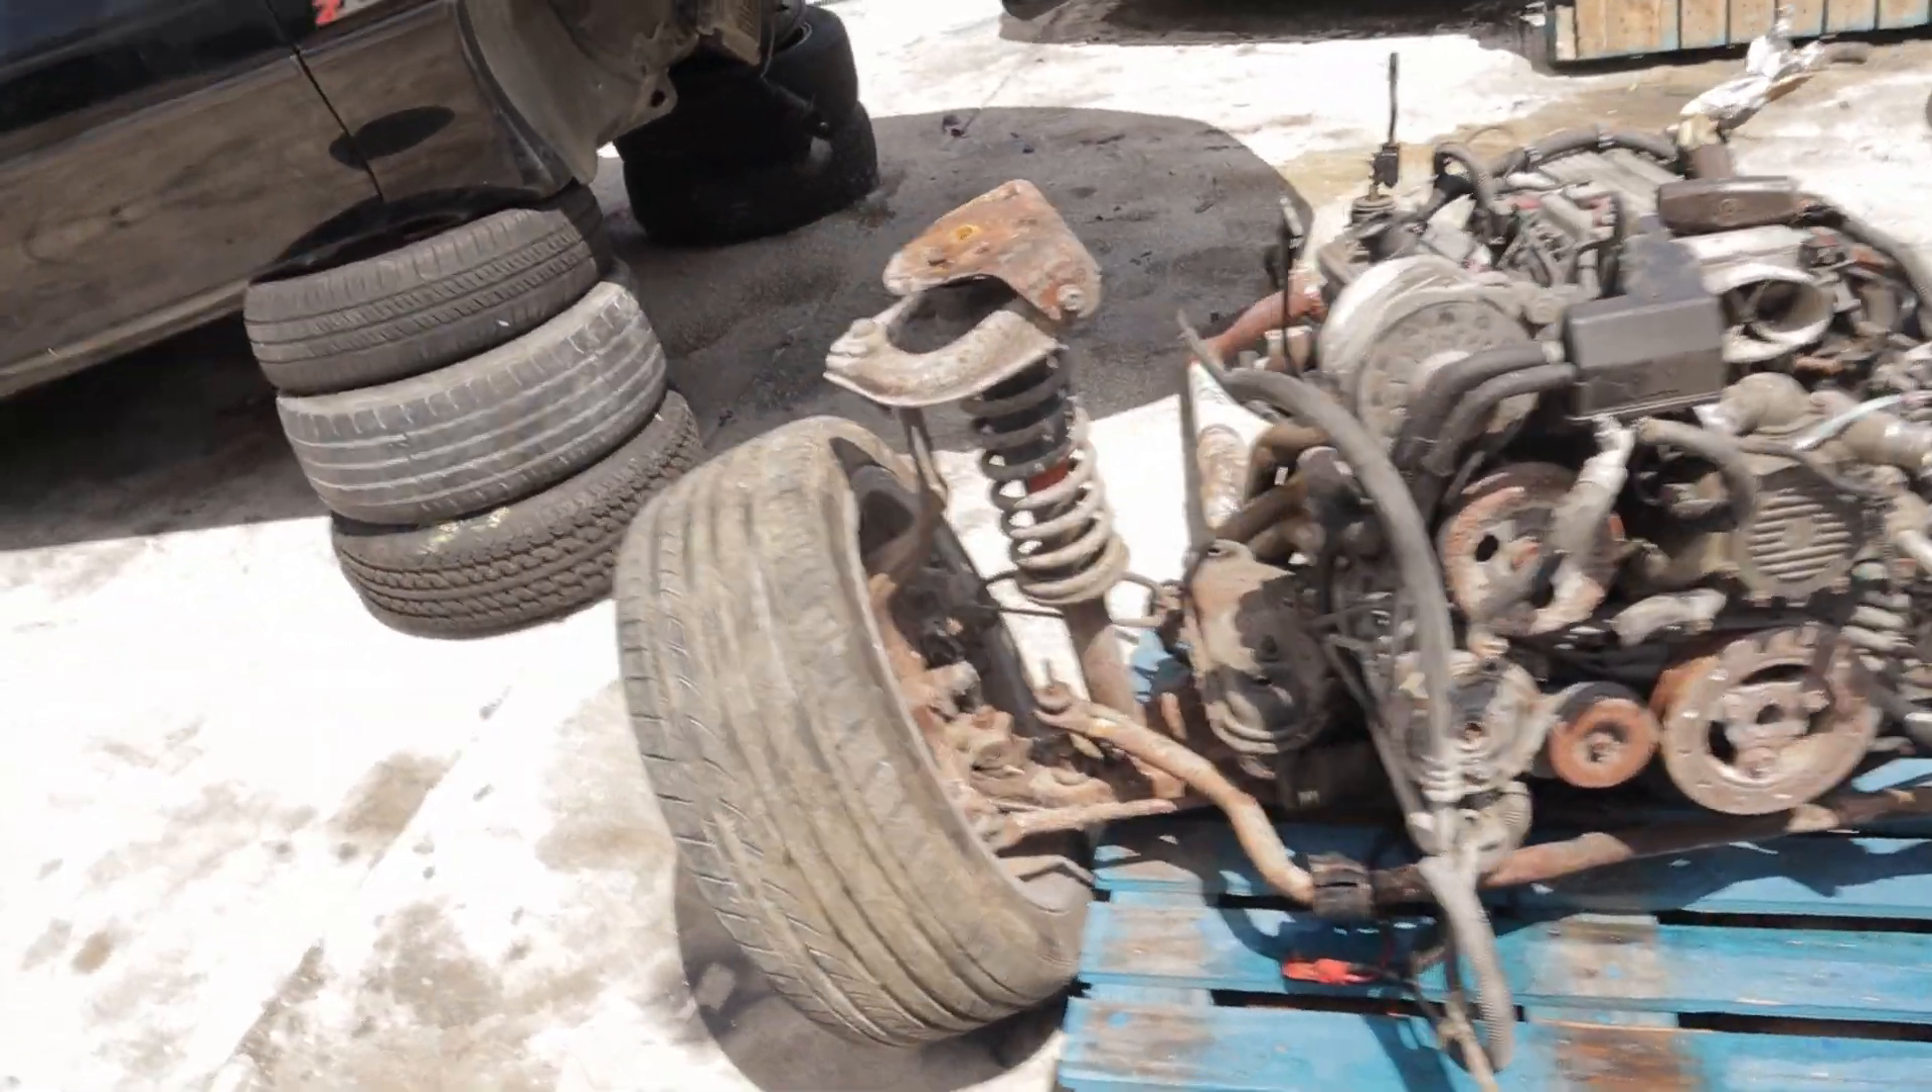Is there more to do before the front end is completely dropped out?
No.